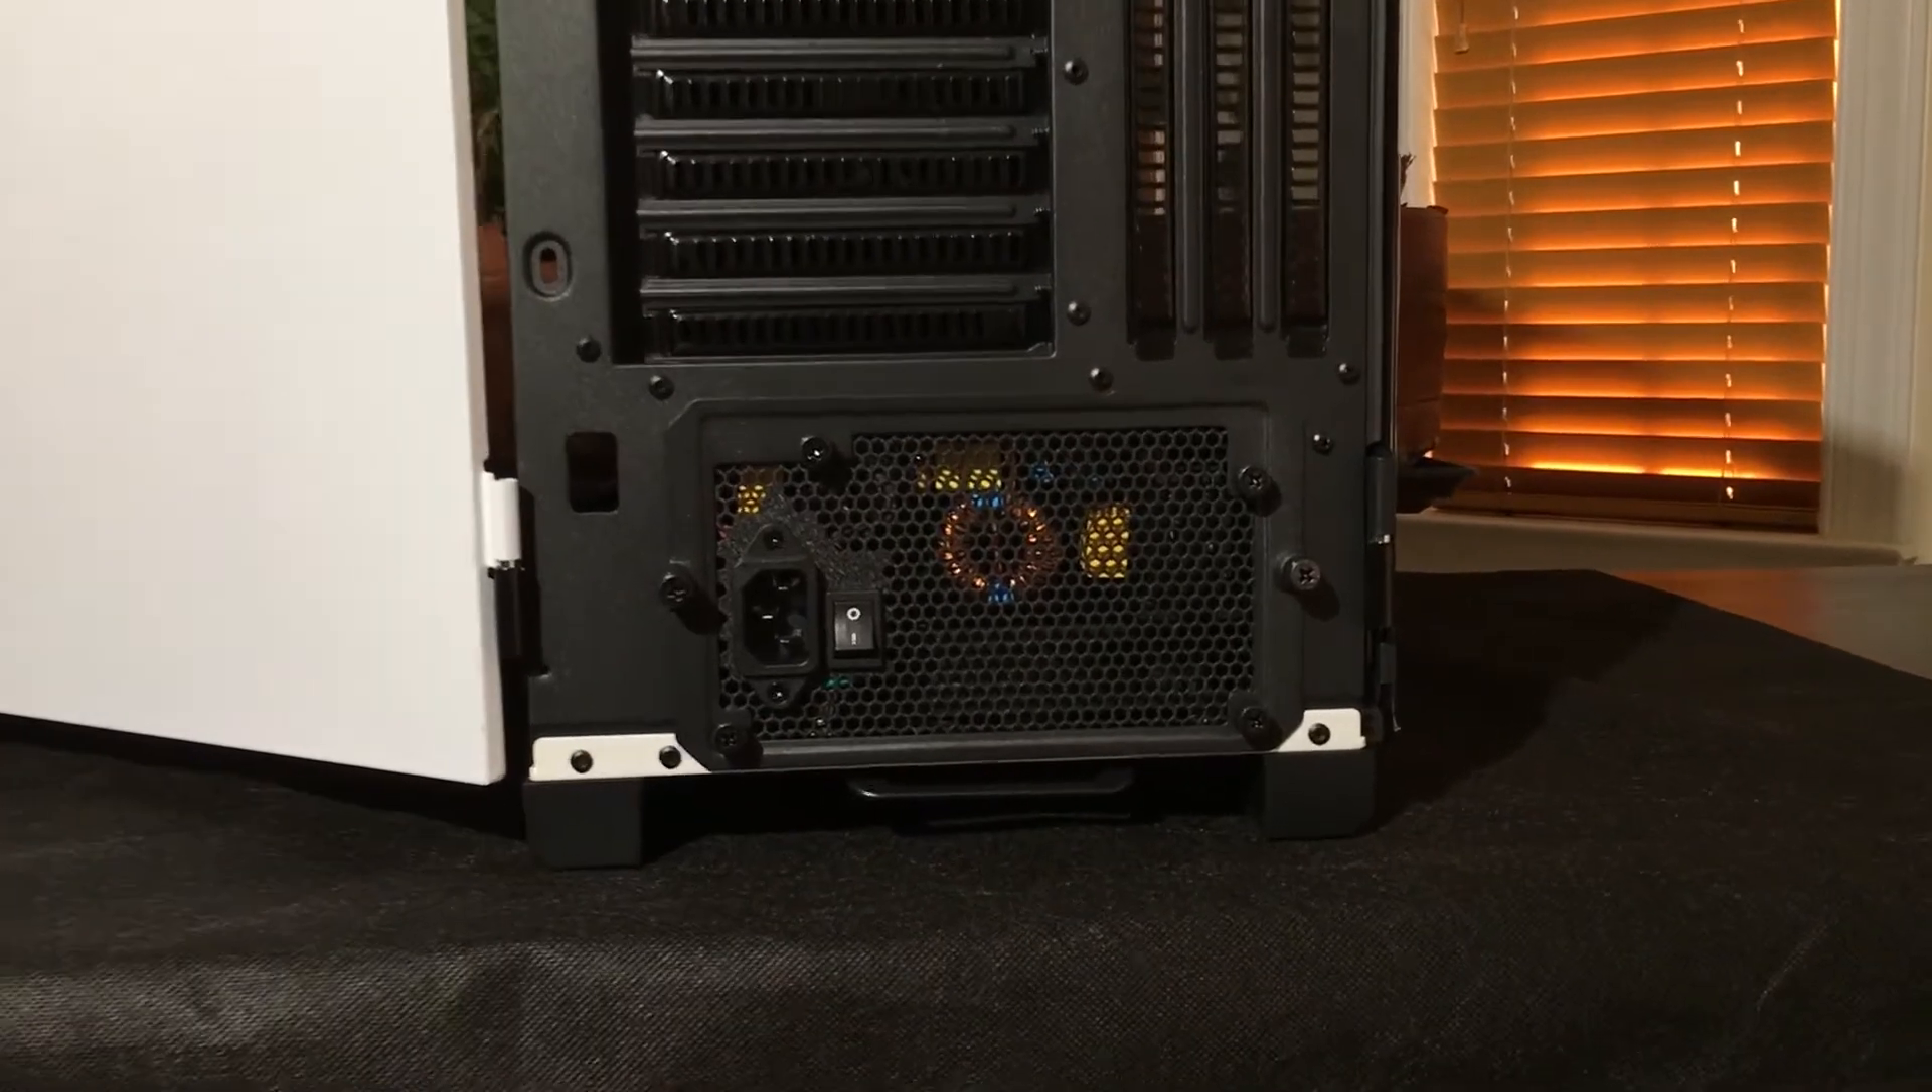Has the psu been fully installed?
Yes.